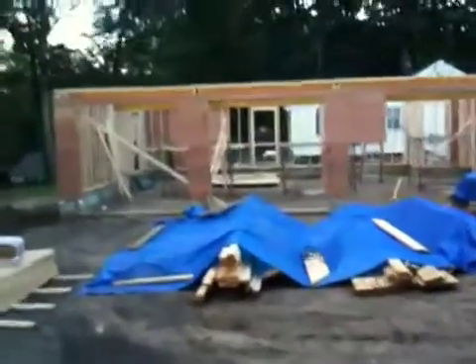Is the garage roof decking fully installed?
No.